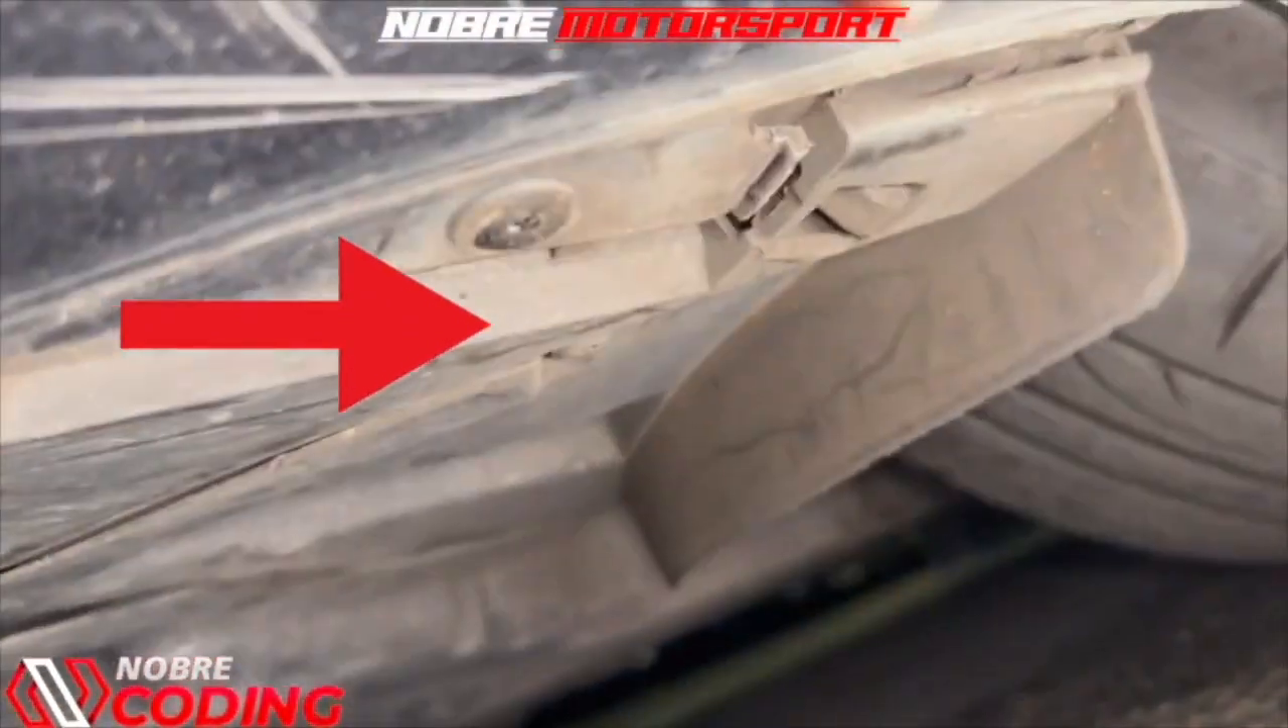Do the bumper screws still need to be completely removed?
Yes.